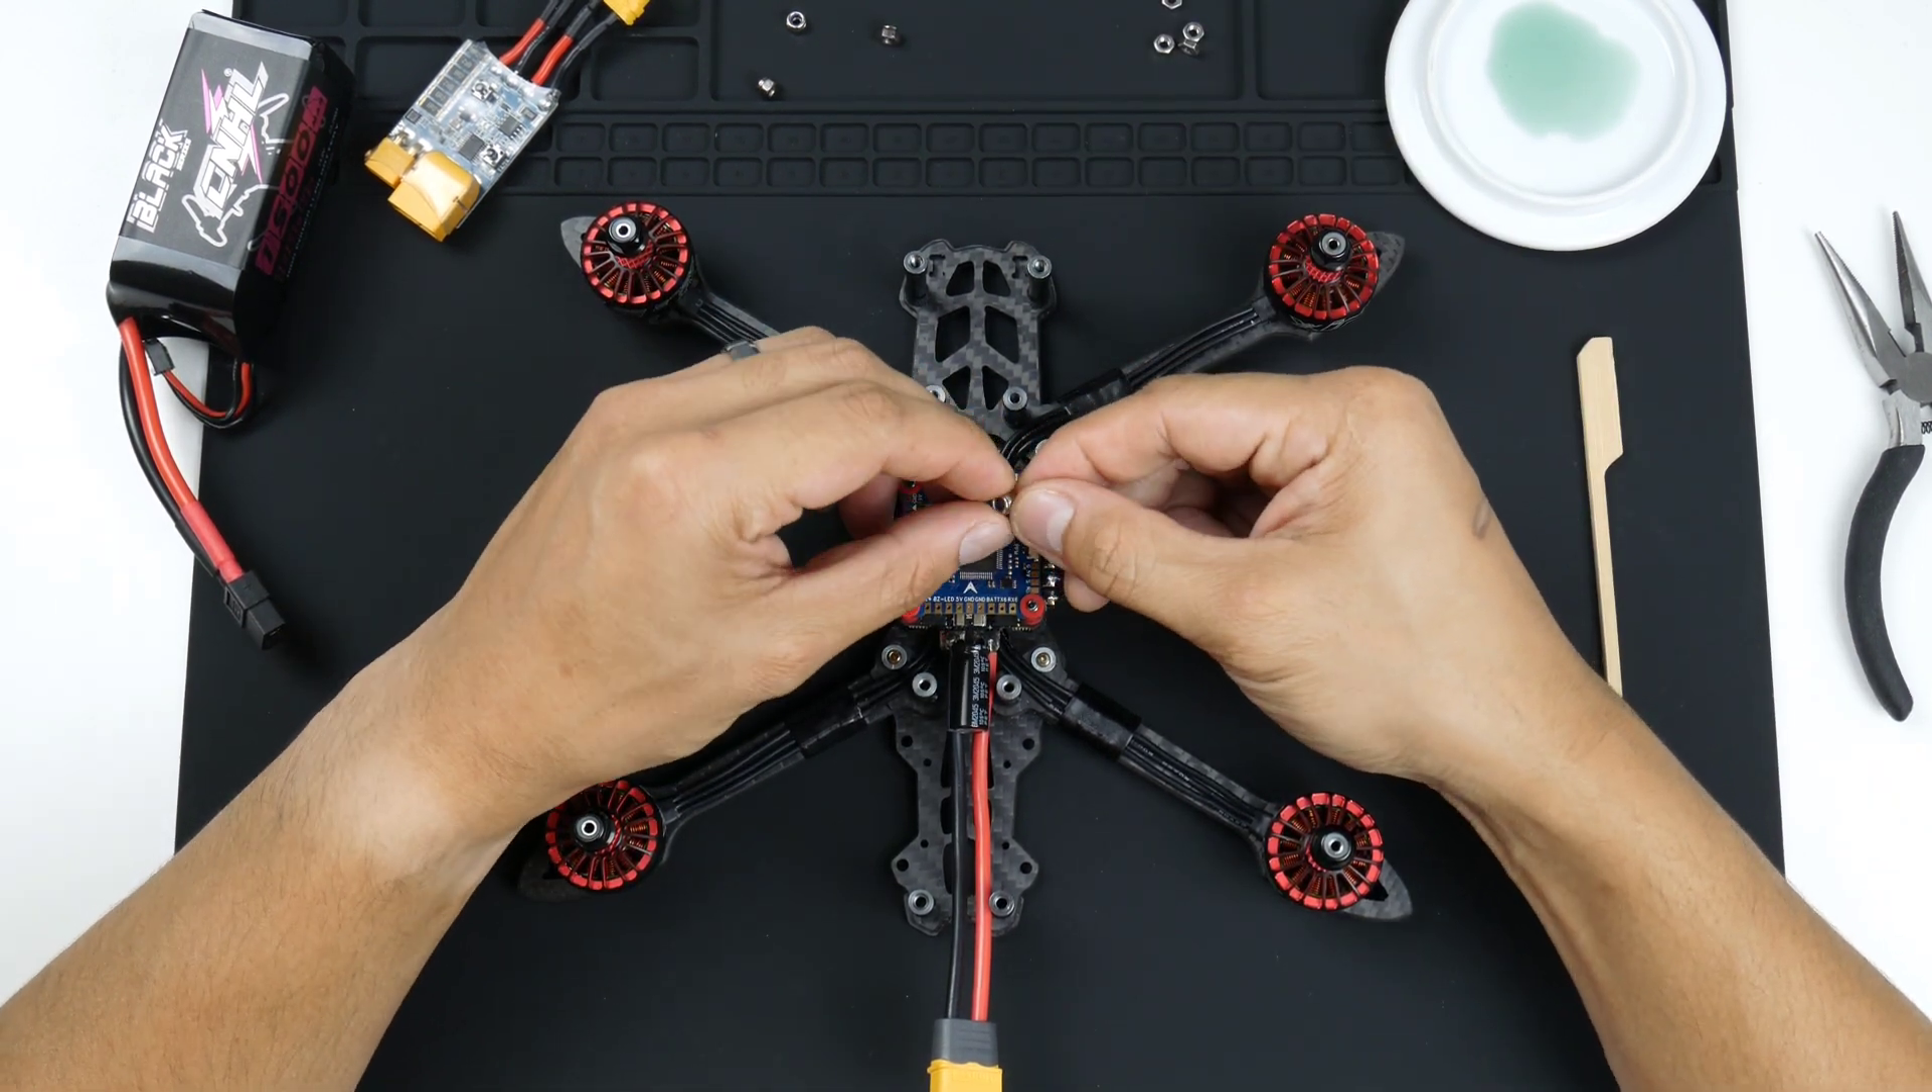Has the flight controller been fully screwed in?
No.